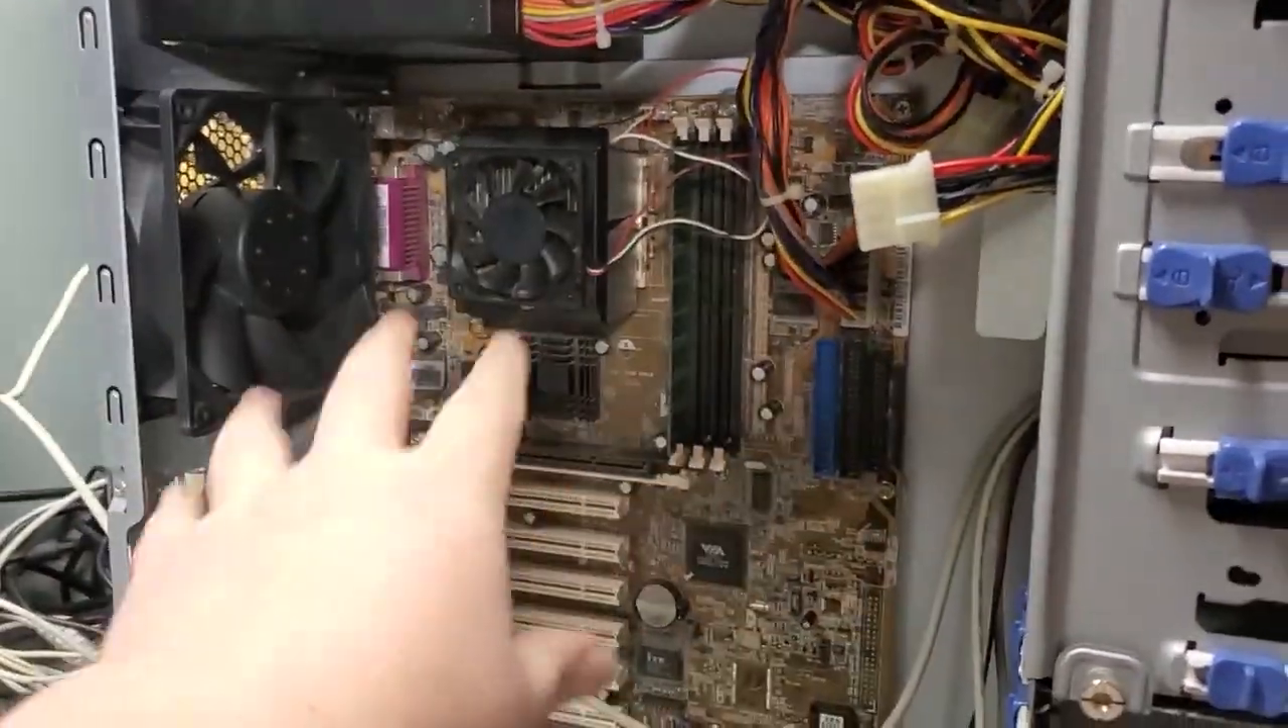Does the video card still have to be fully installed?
Yes.